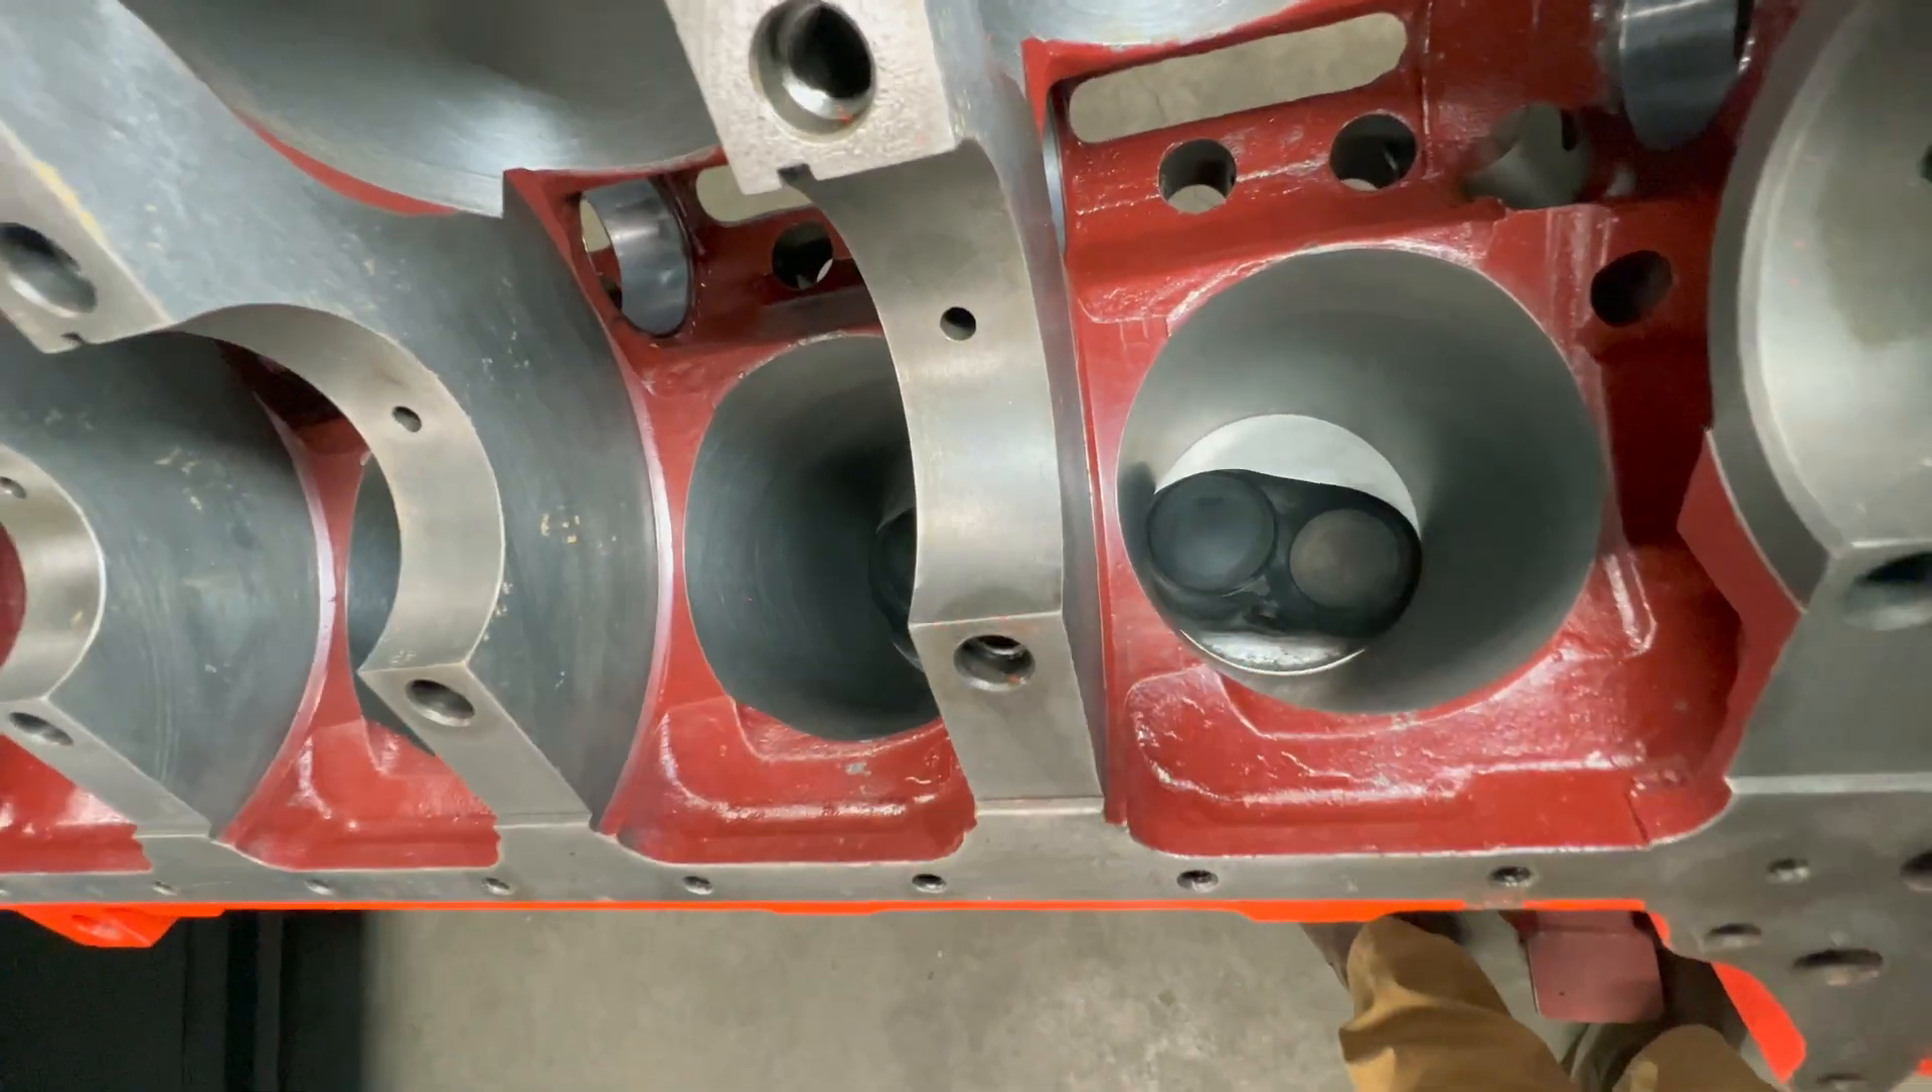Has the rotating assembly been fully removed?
Yes.